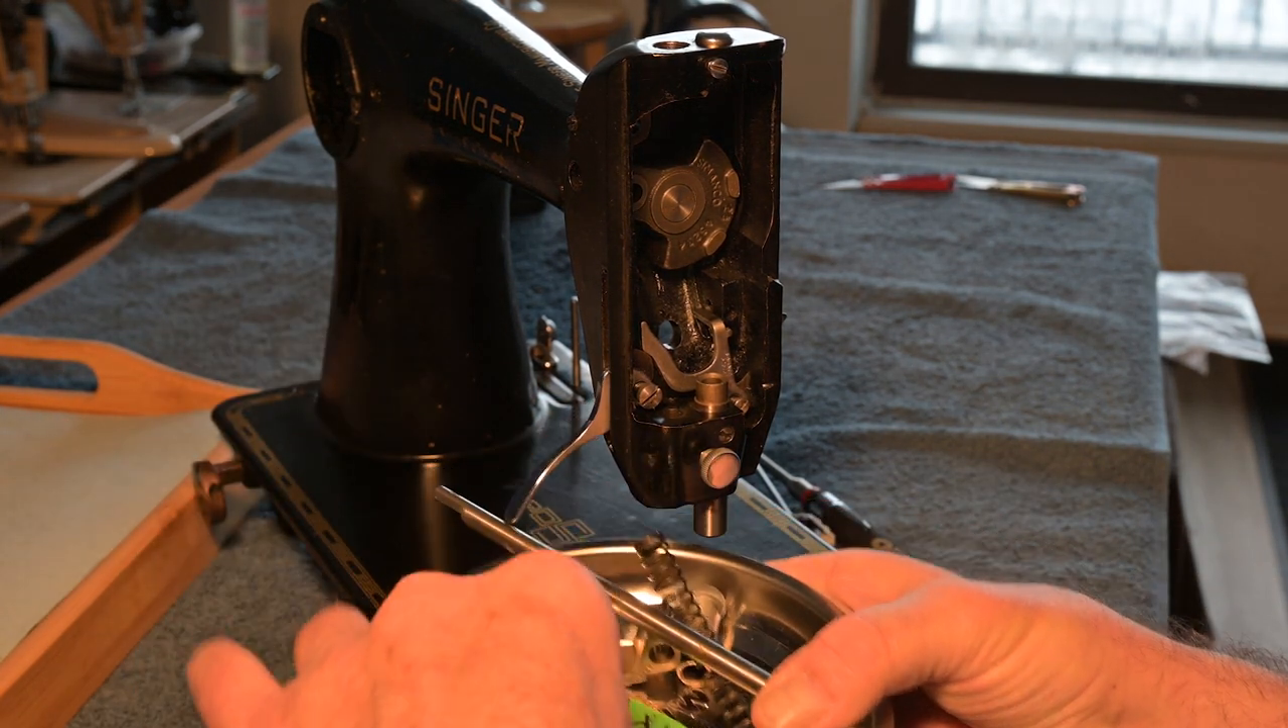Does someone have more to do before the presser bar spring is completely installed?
Yes.